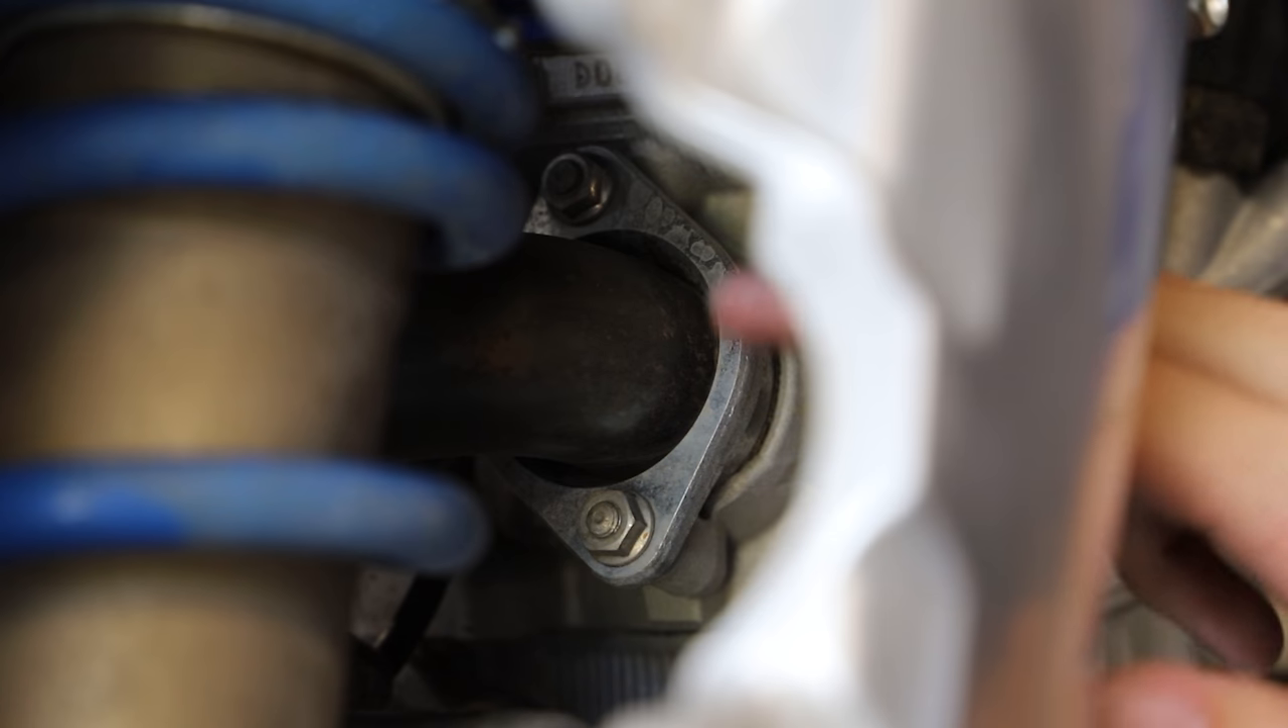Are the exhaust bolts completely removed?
No.